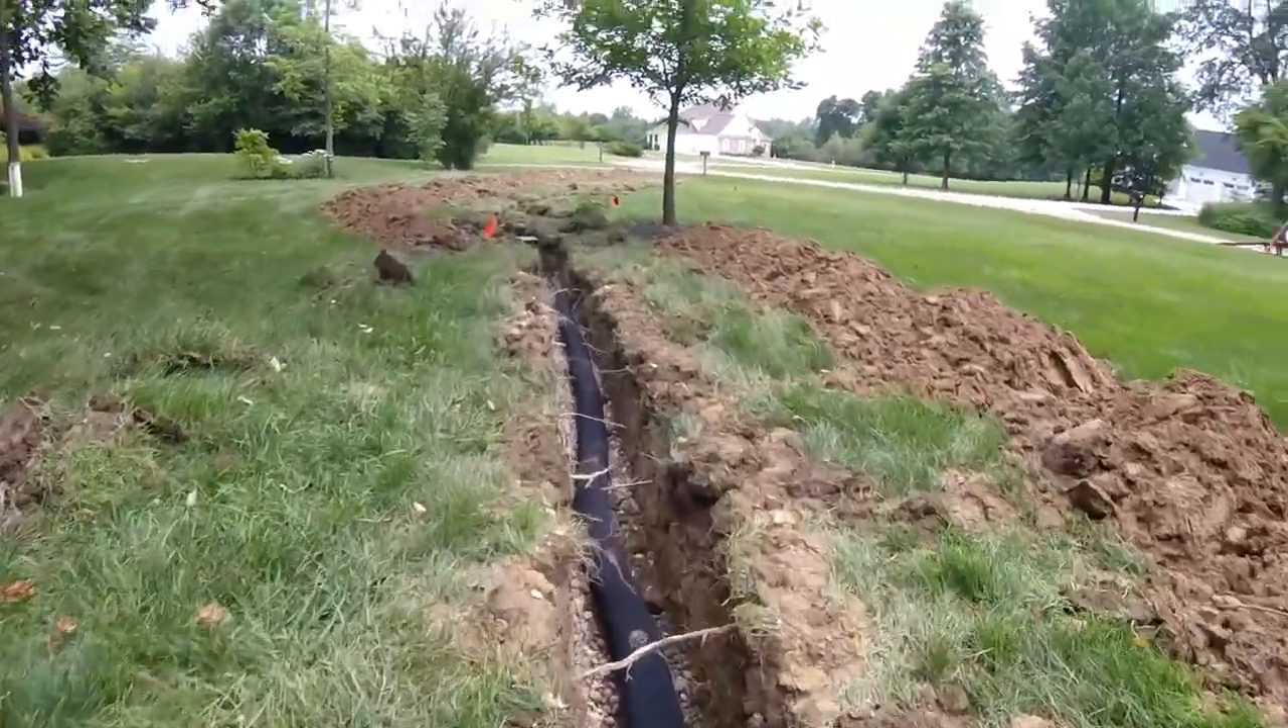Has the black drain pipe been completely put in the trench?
Yes.